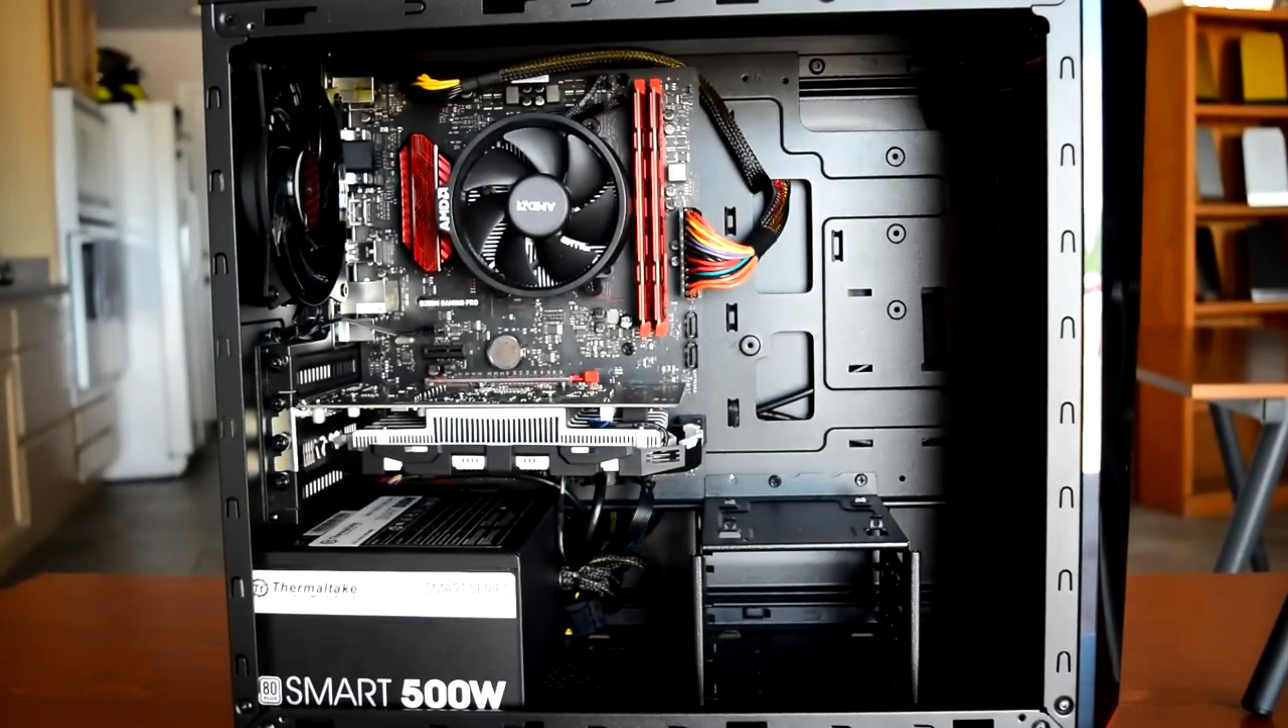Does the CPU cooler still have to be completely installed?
No.